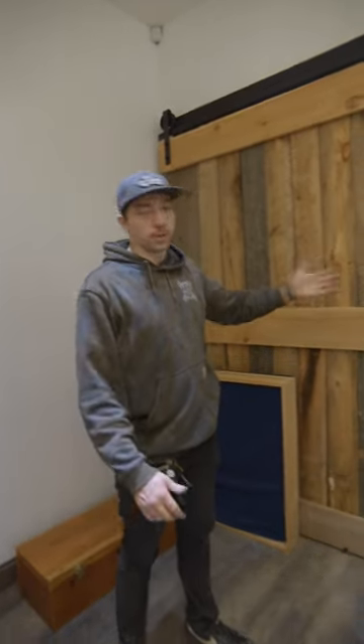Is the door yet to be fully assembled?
No.